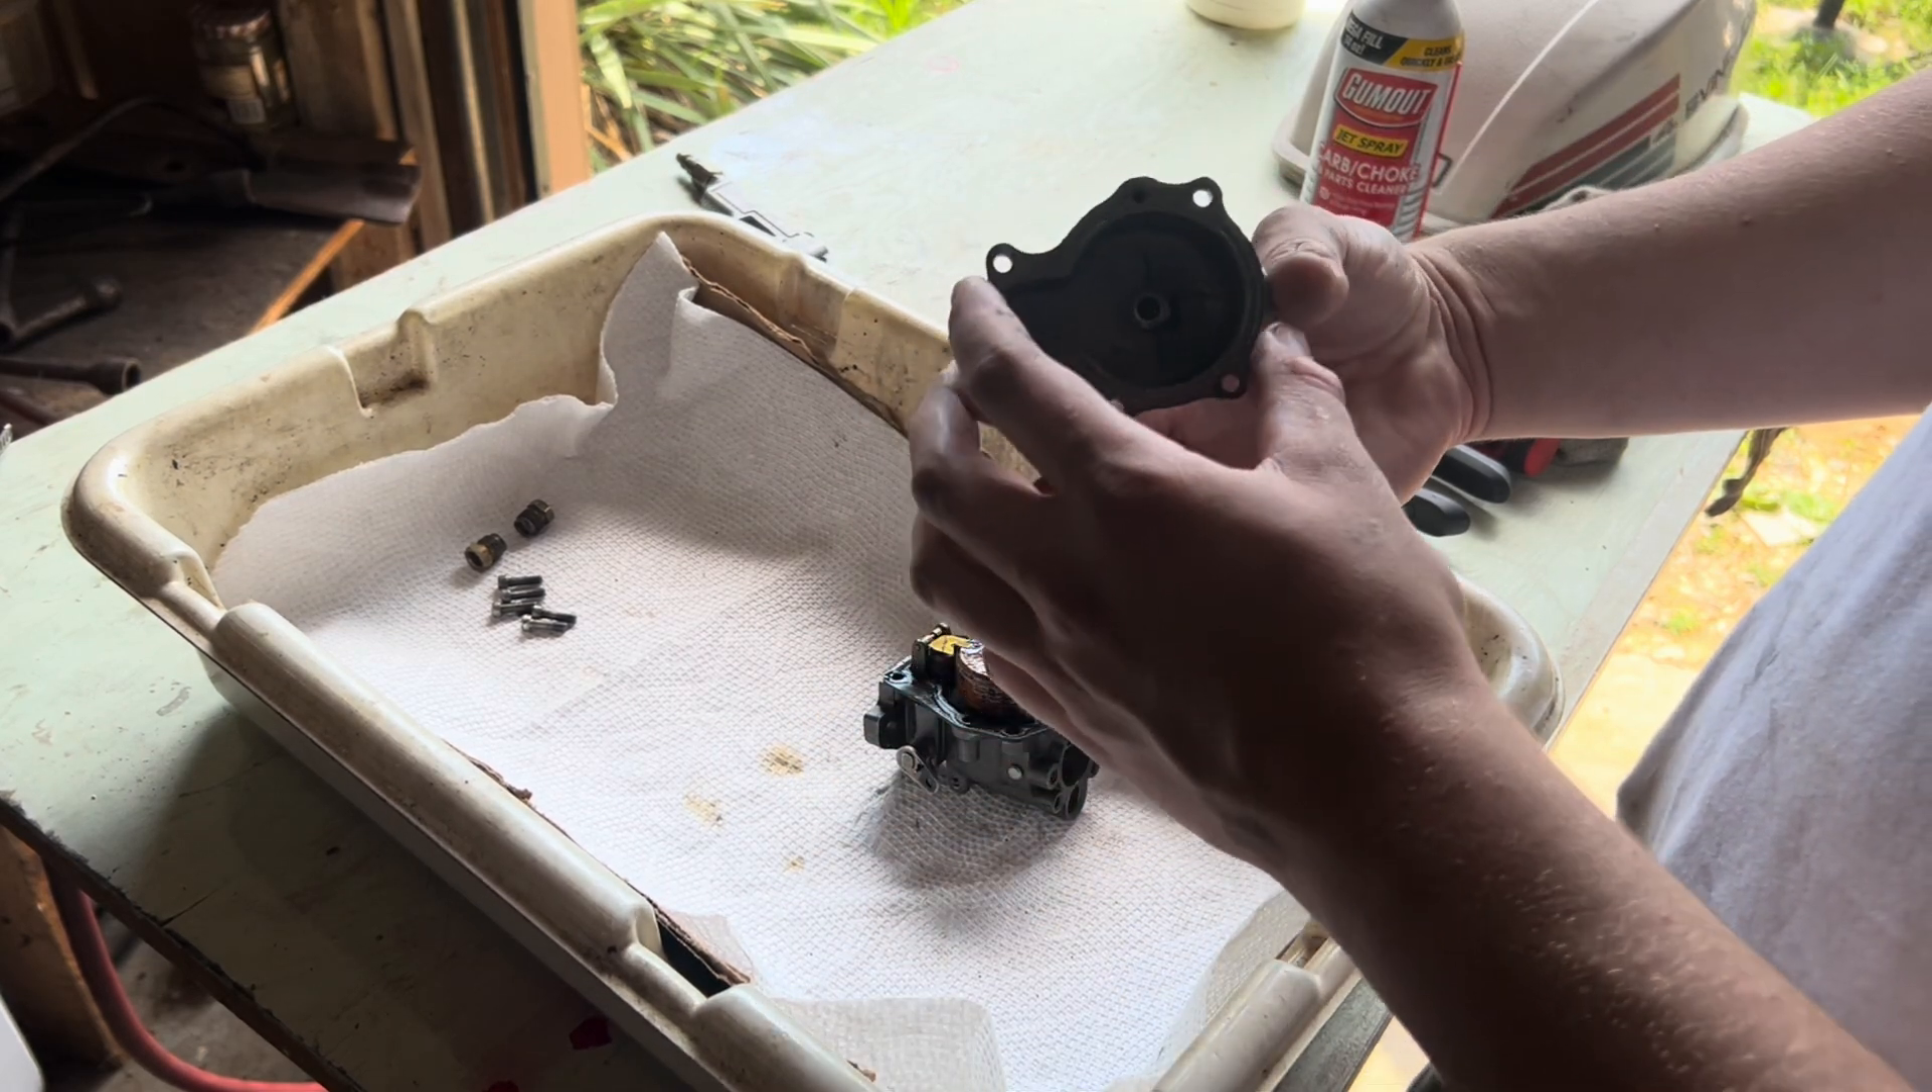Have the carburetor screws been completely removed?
Yes.